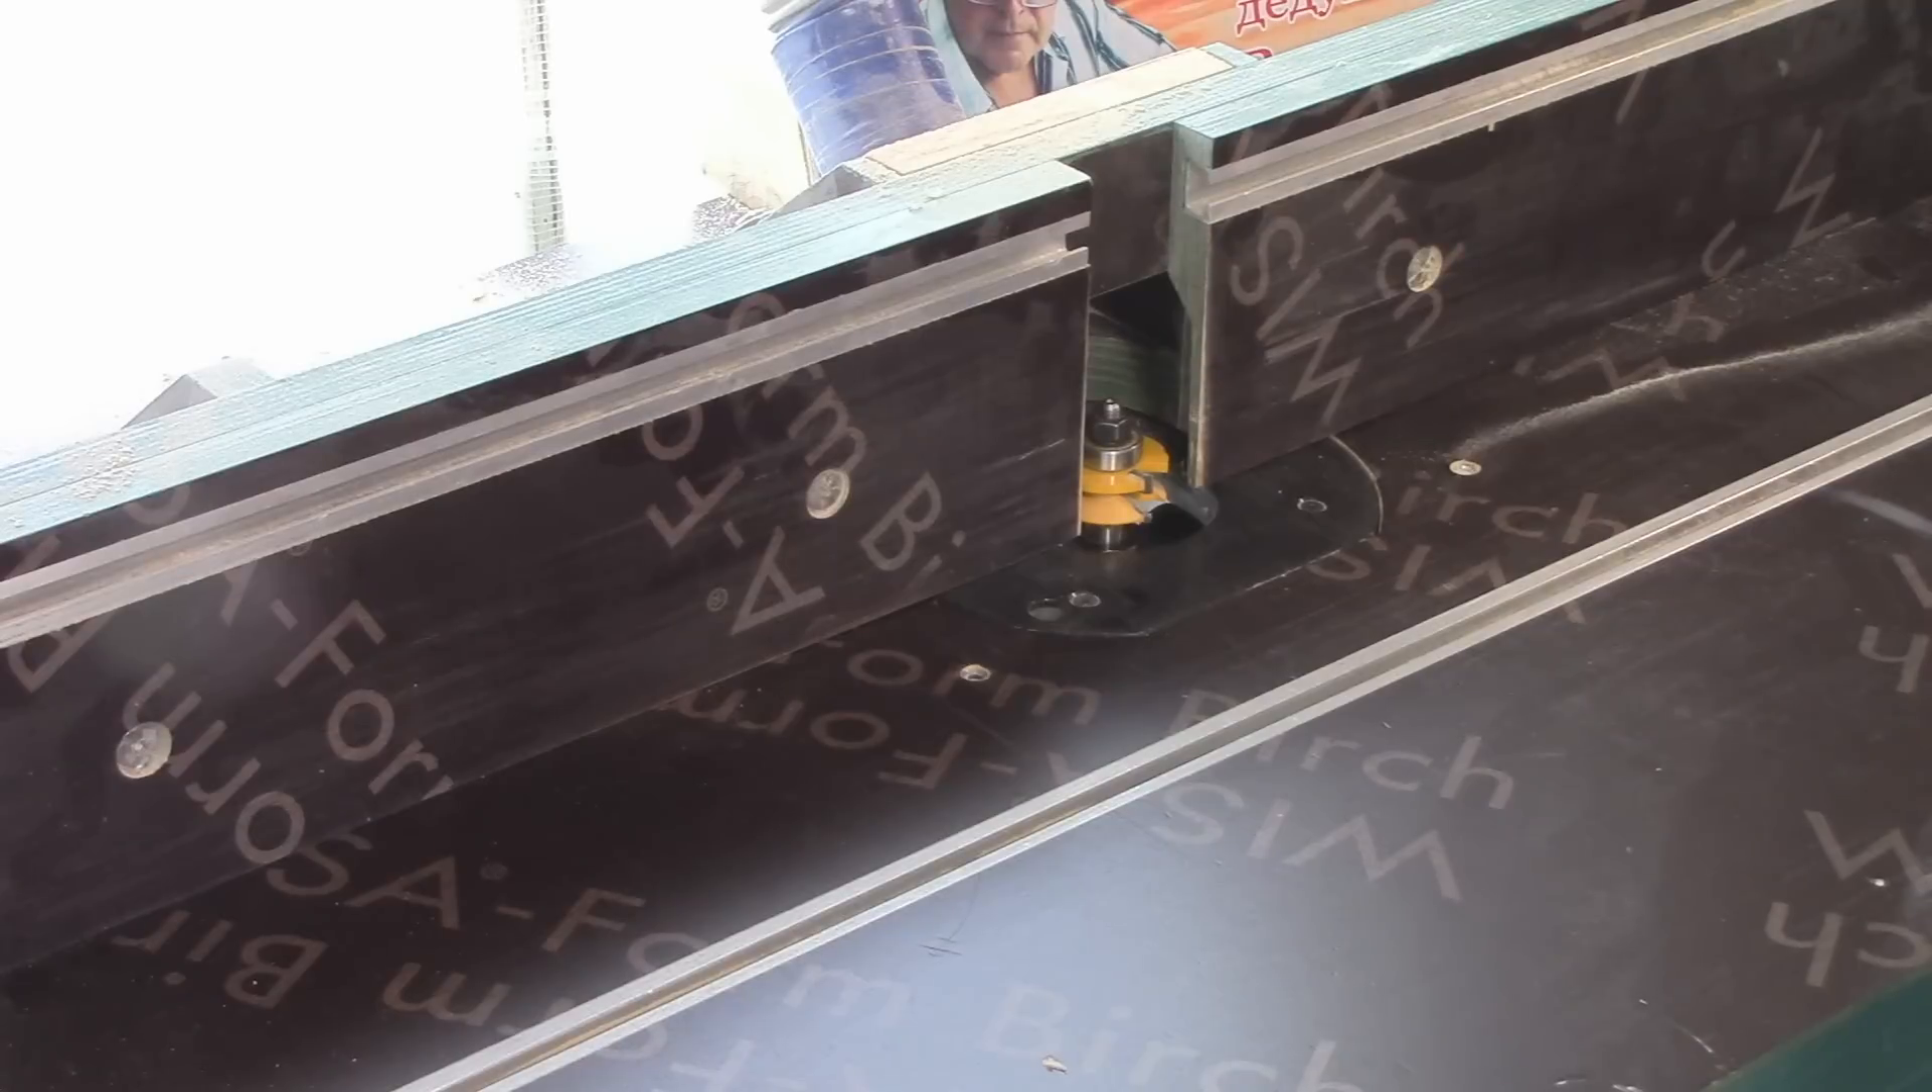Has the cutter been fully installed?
Yes.